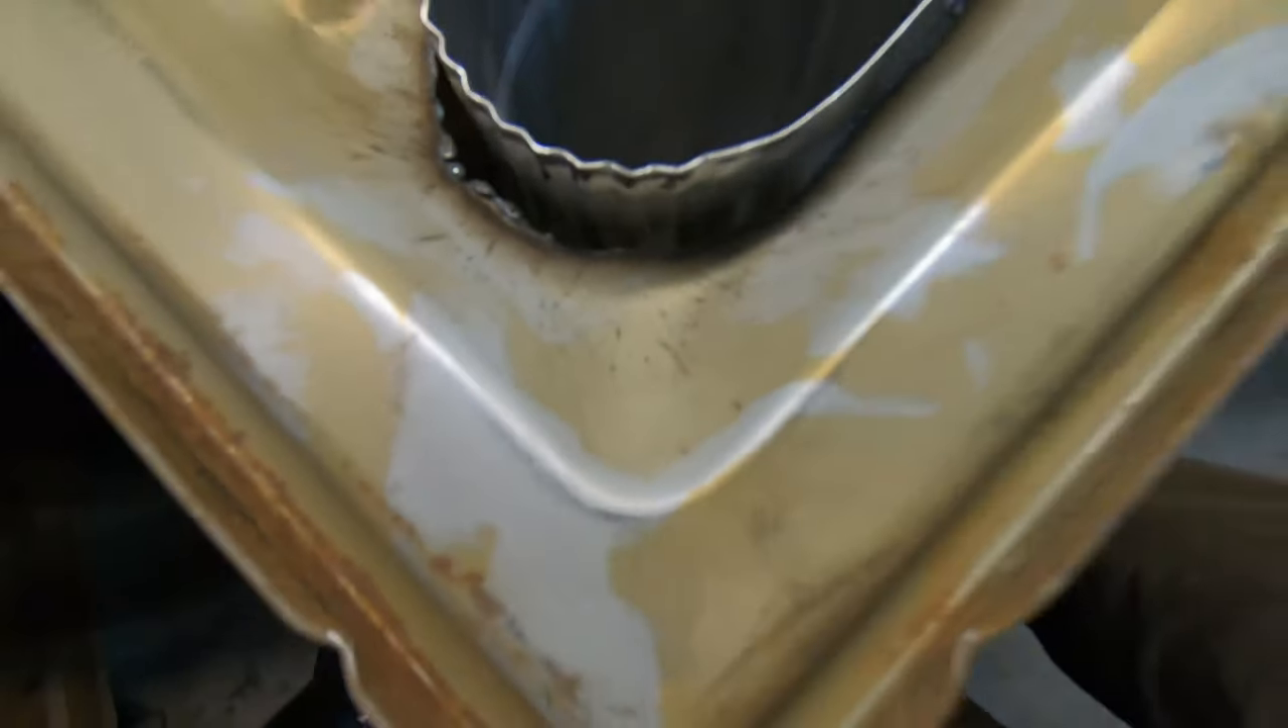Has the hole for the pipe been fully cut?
Yes.